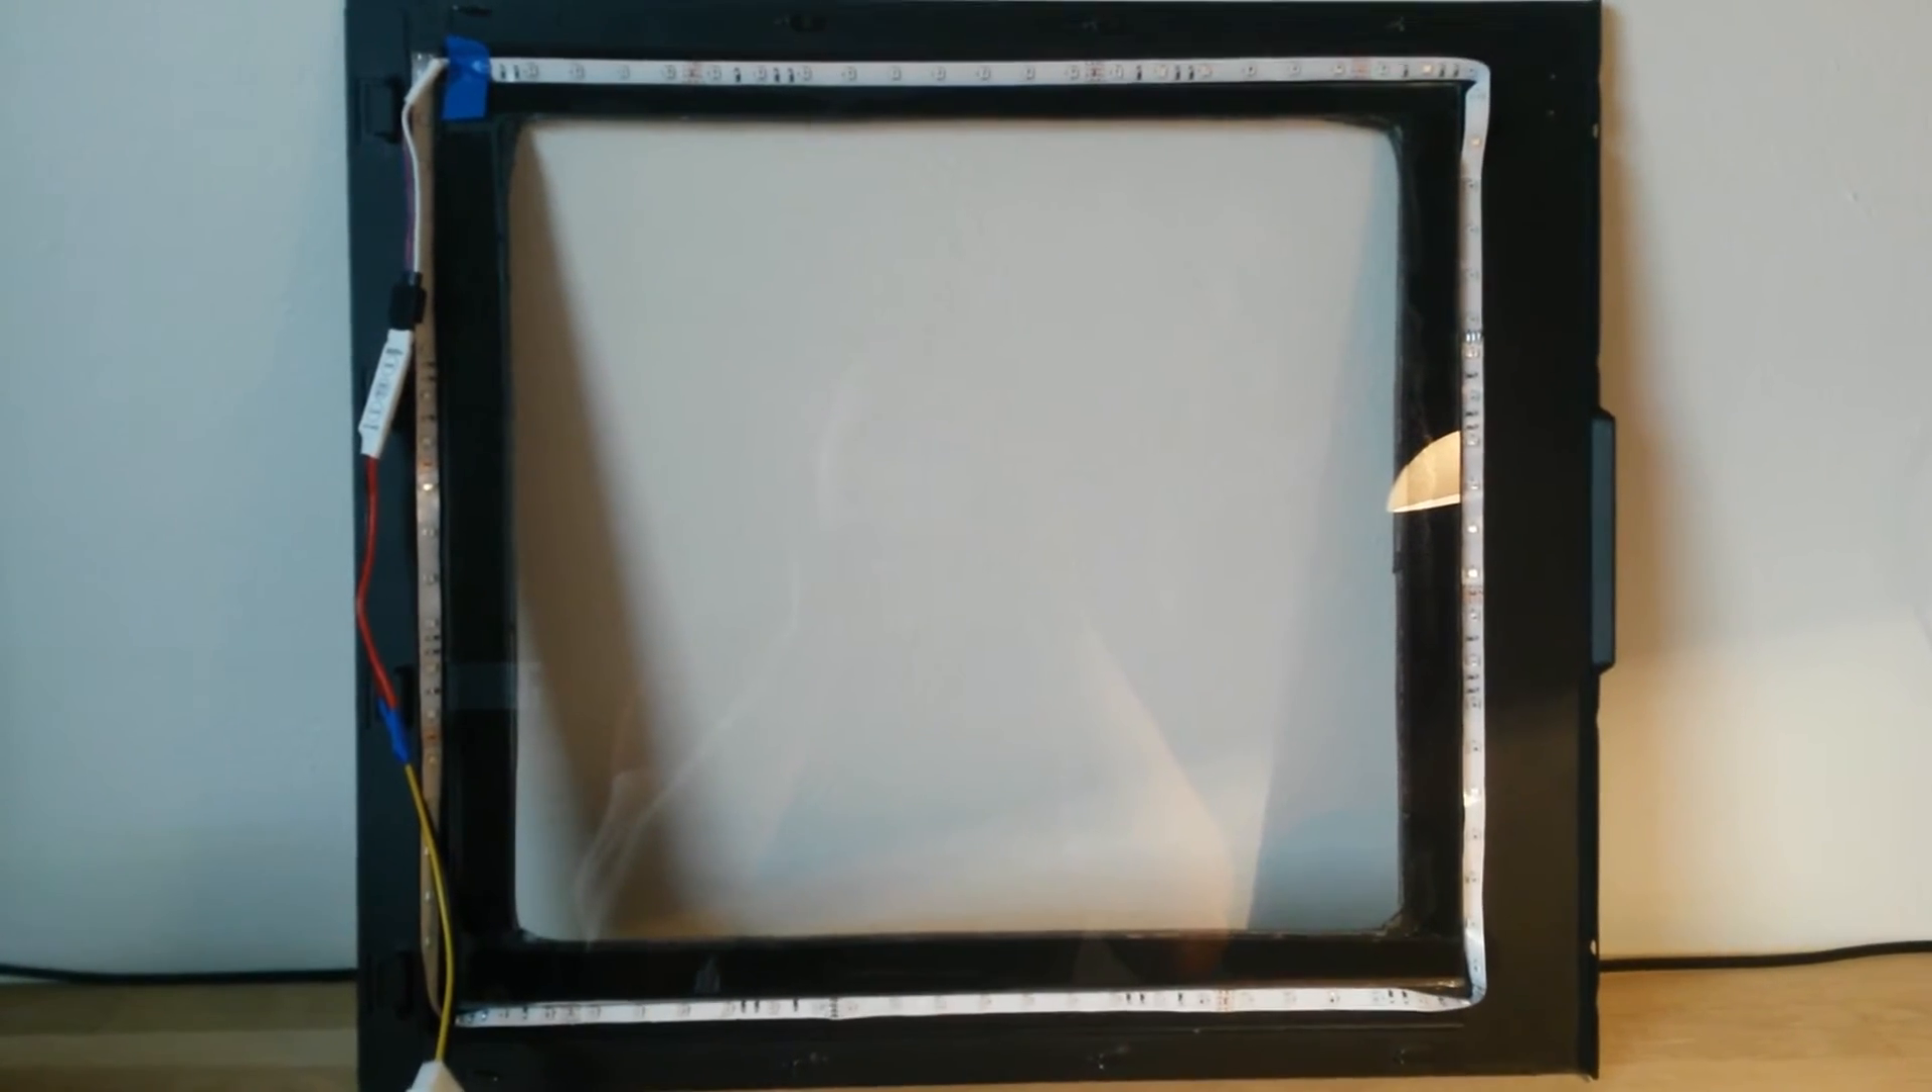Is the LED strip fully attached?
Yes.